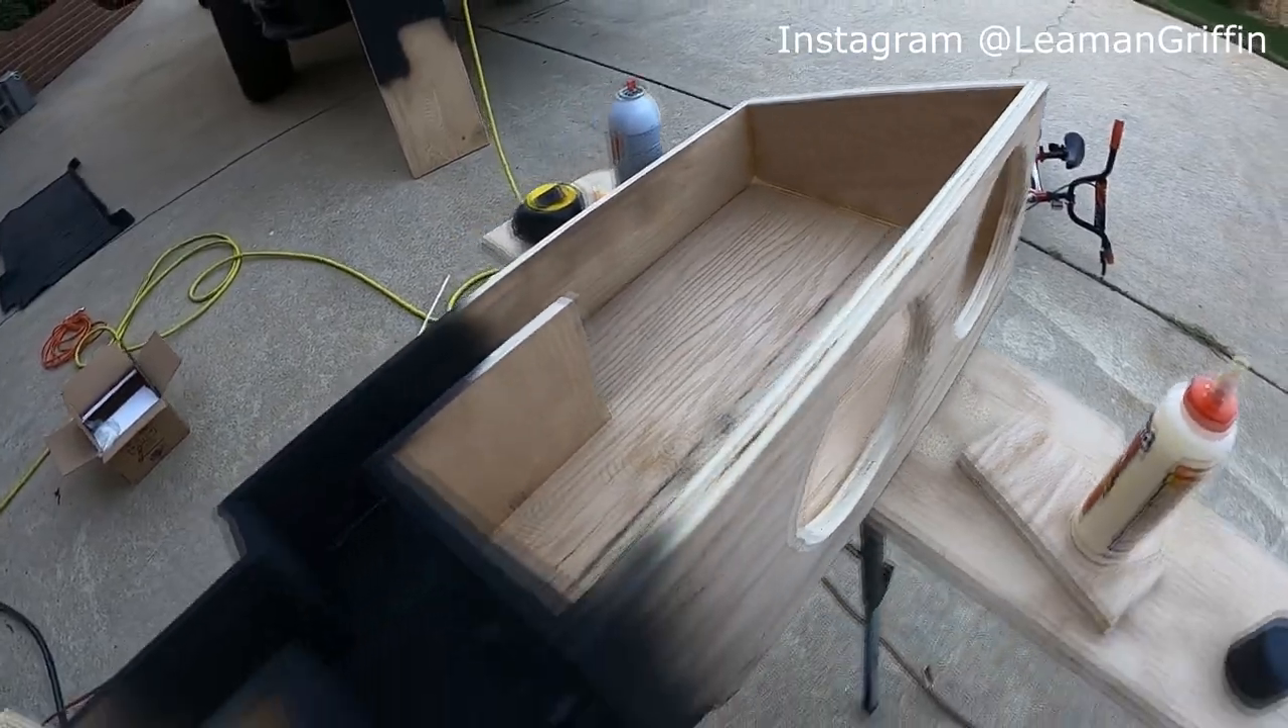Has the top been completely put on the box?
No.